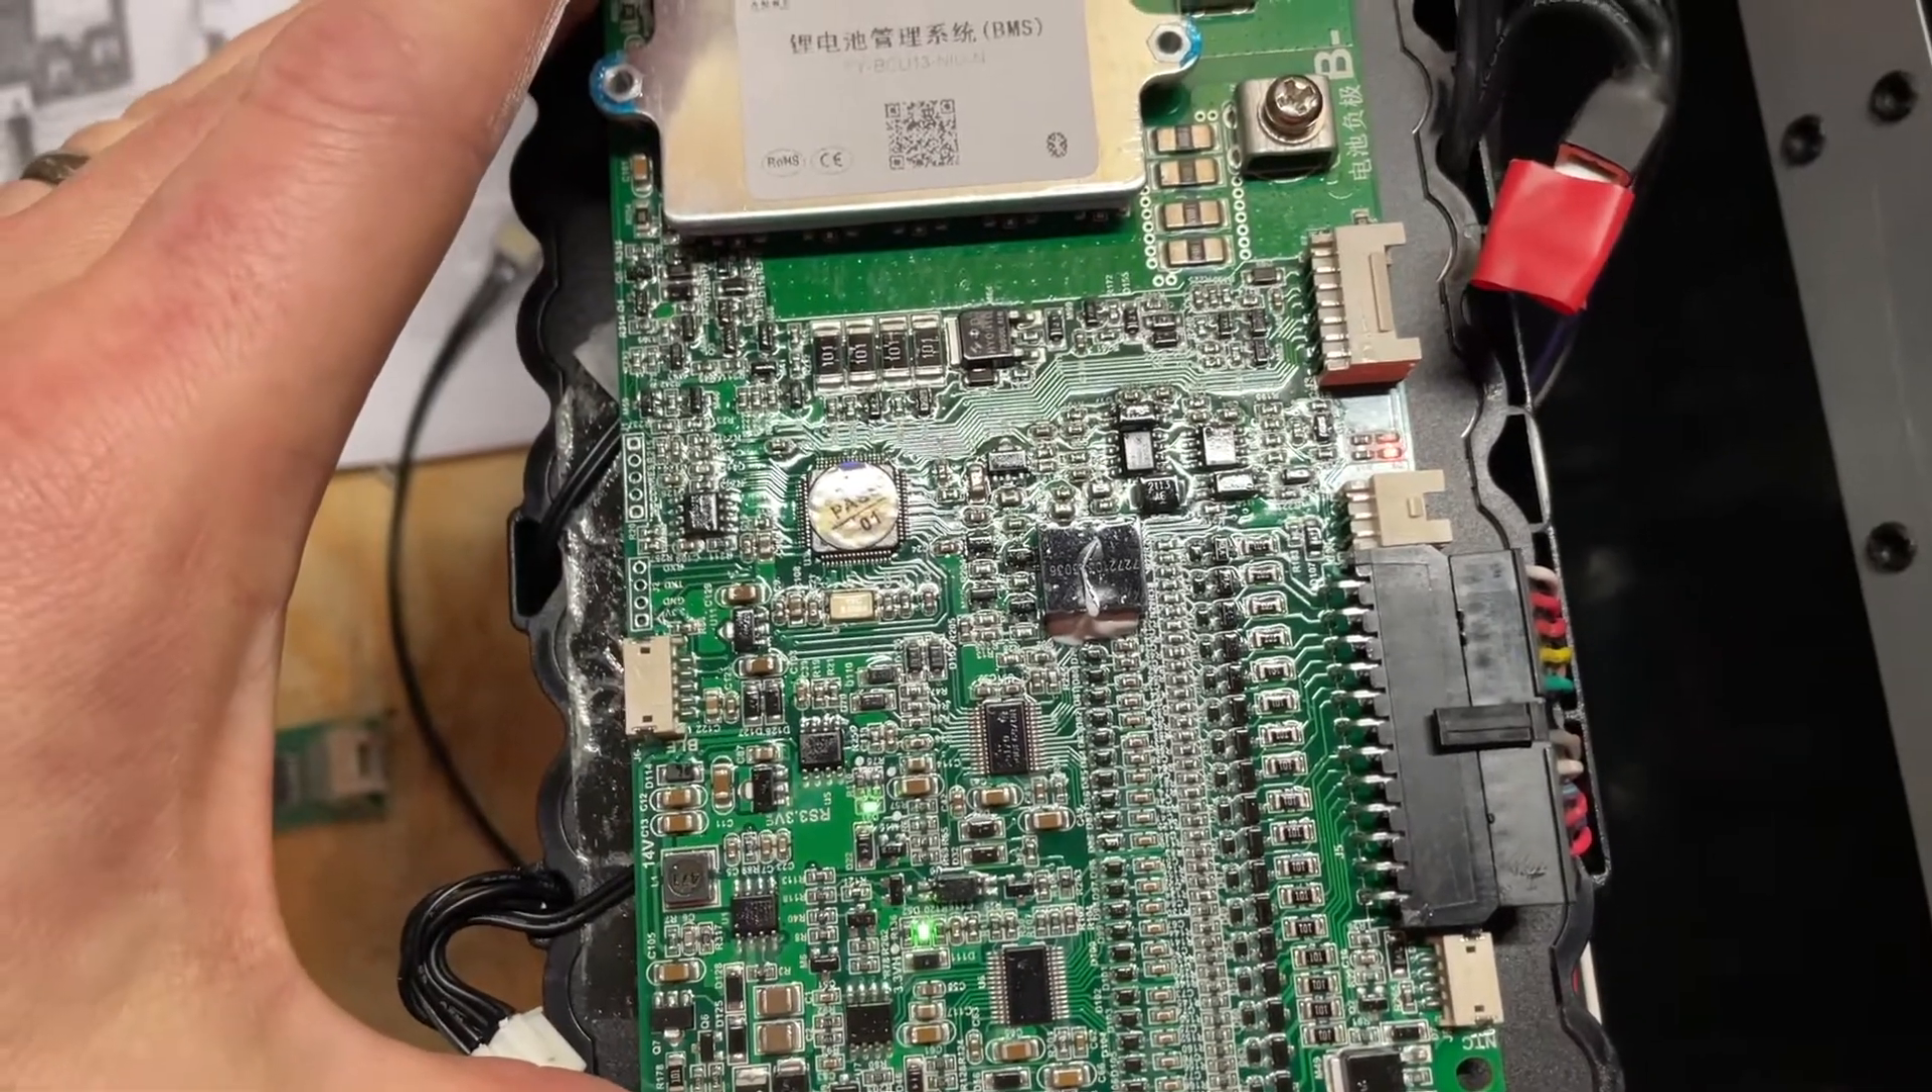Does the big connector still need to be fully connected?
No.